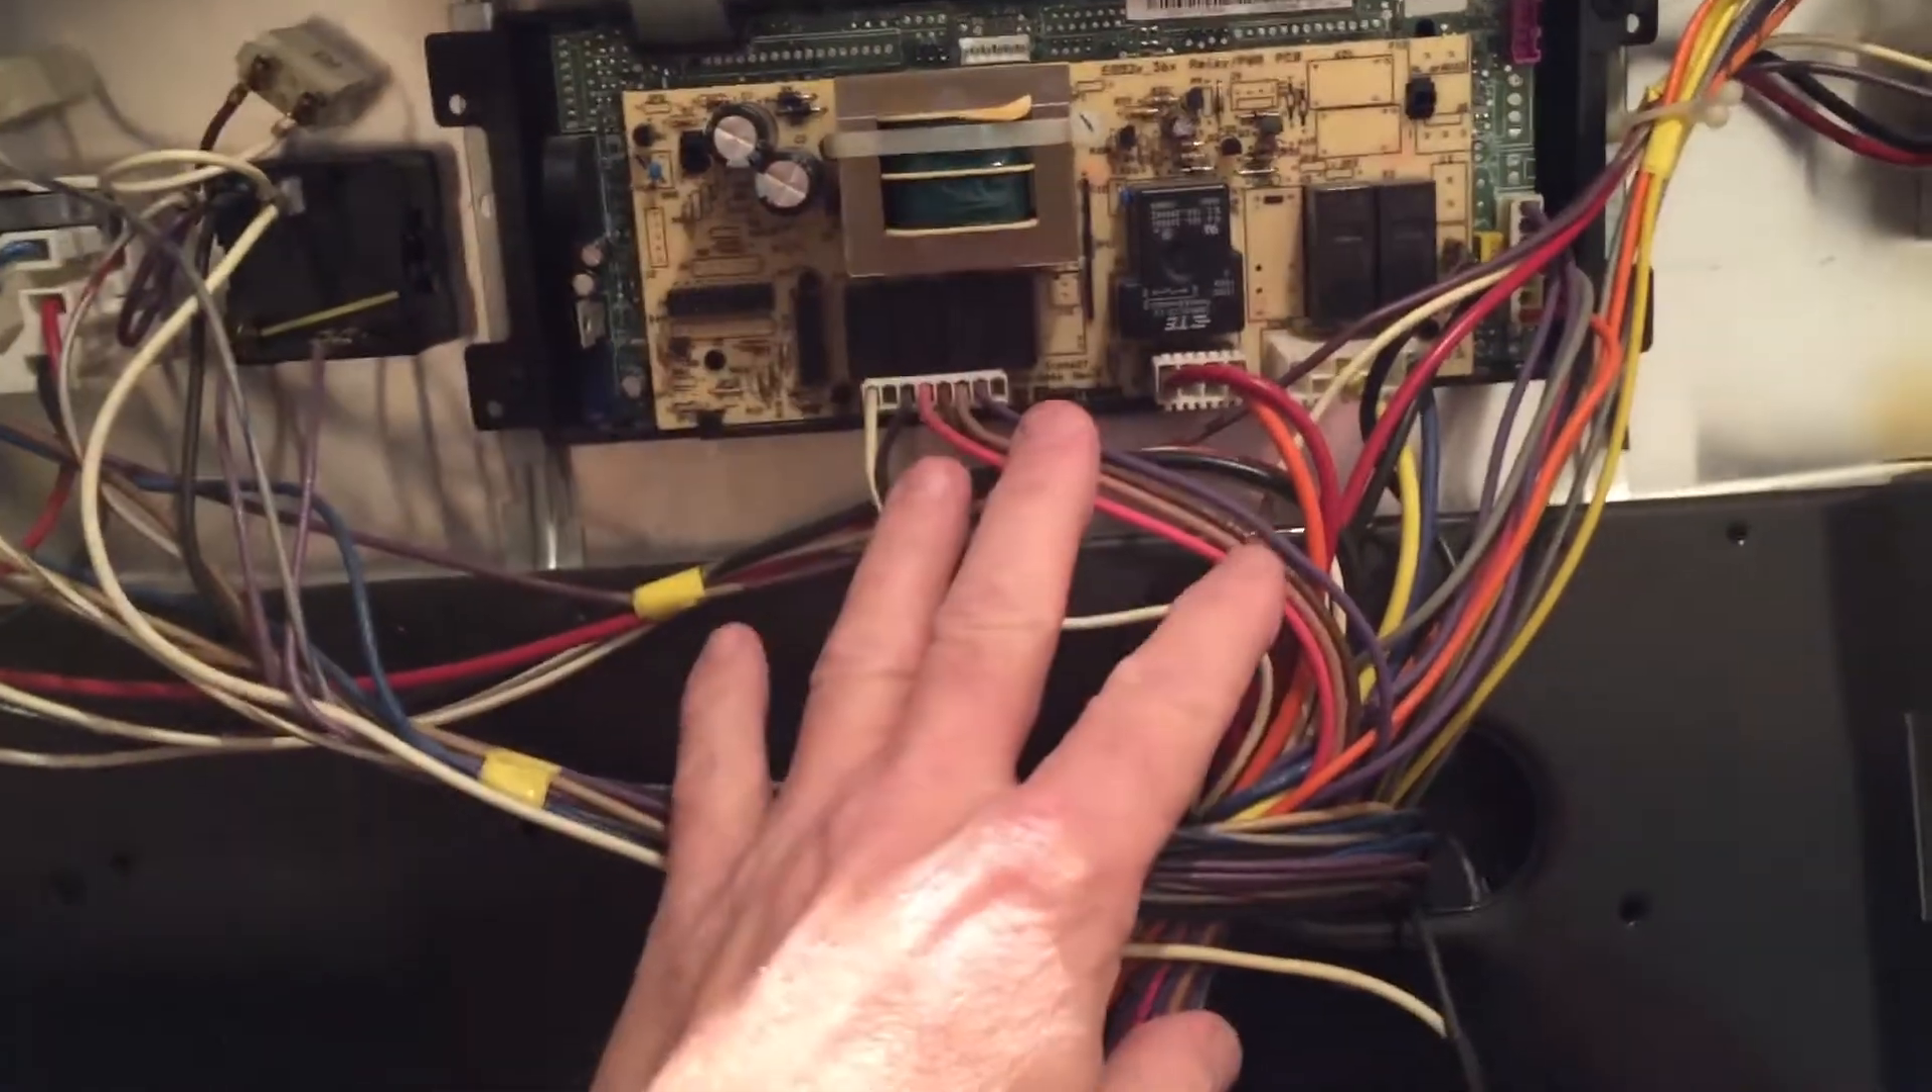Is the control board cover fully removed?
Yes.